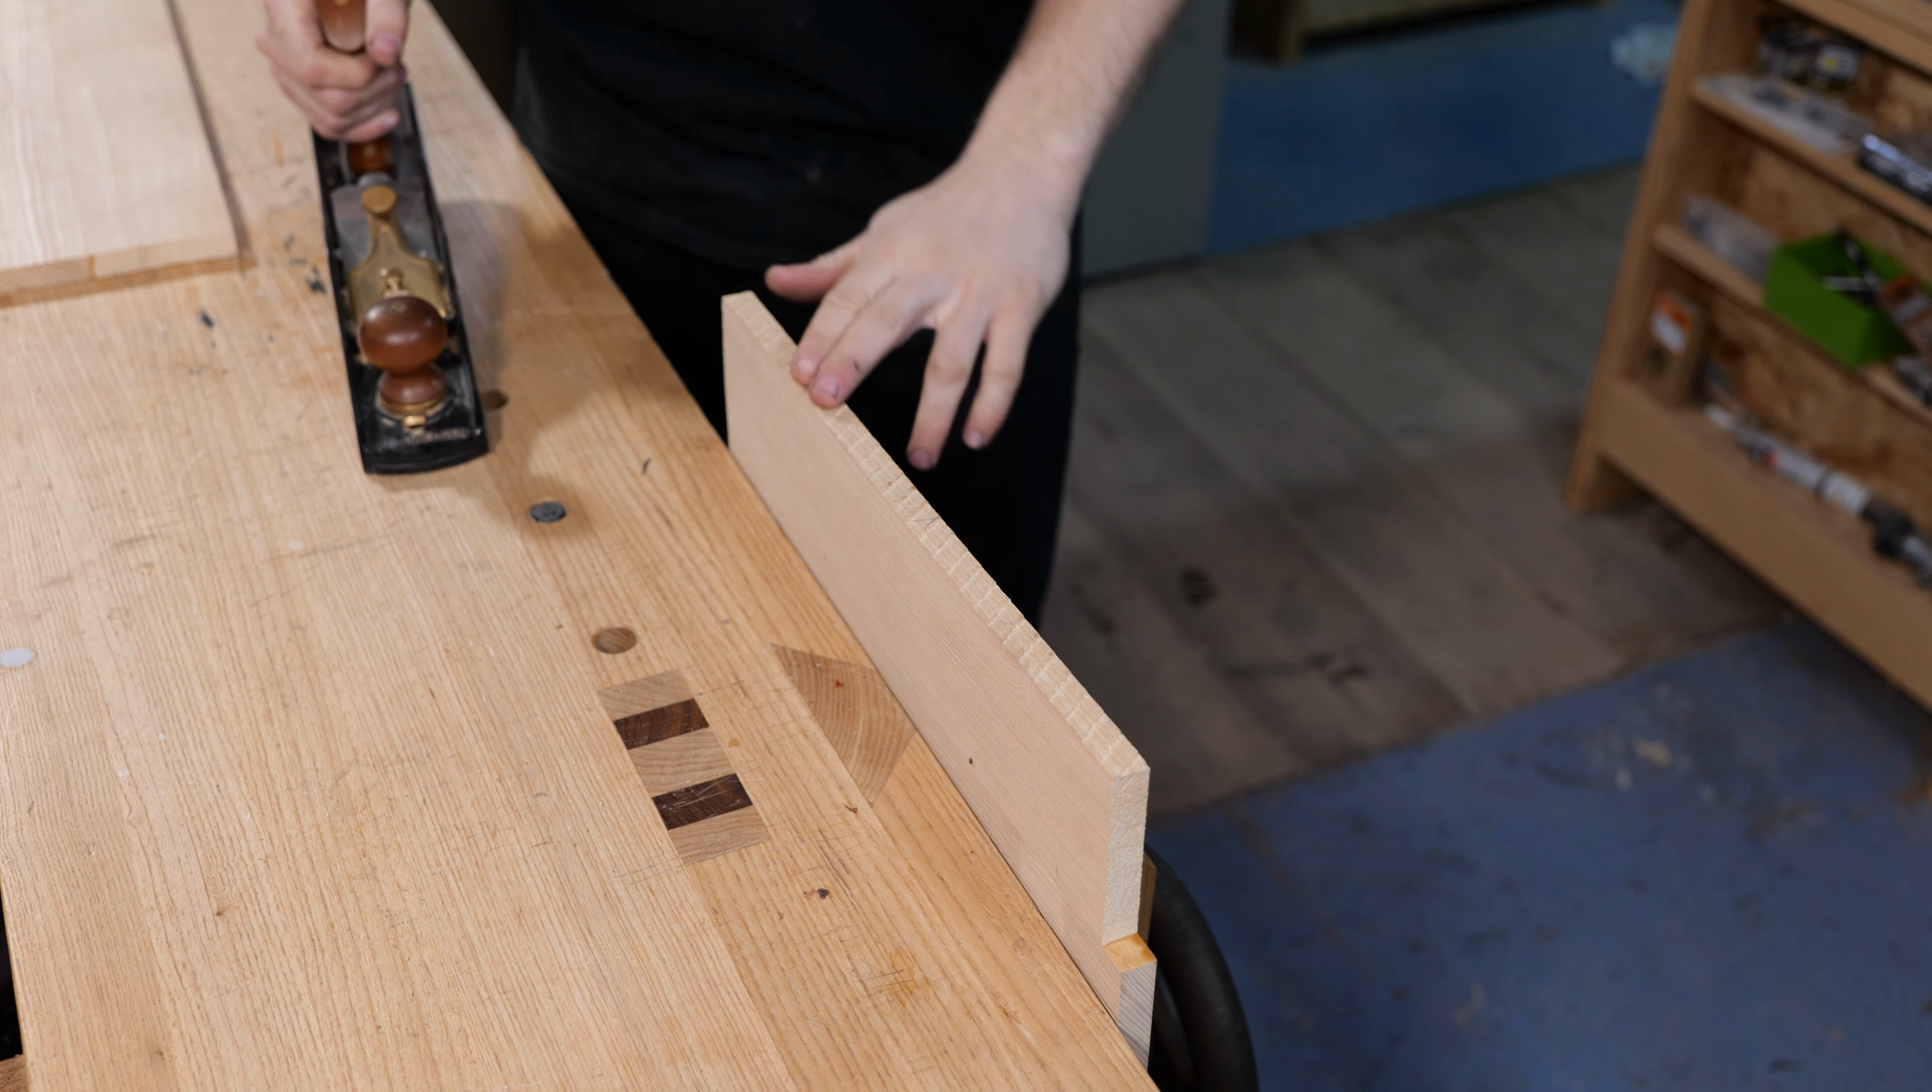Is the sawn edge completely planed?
No.